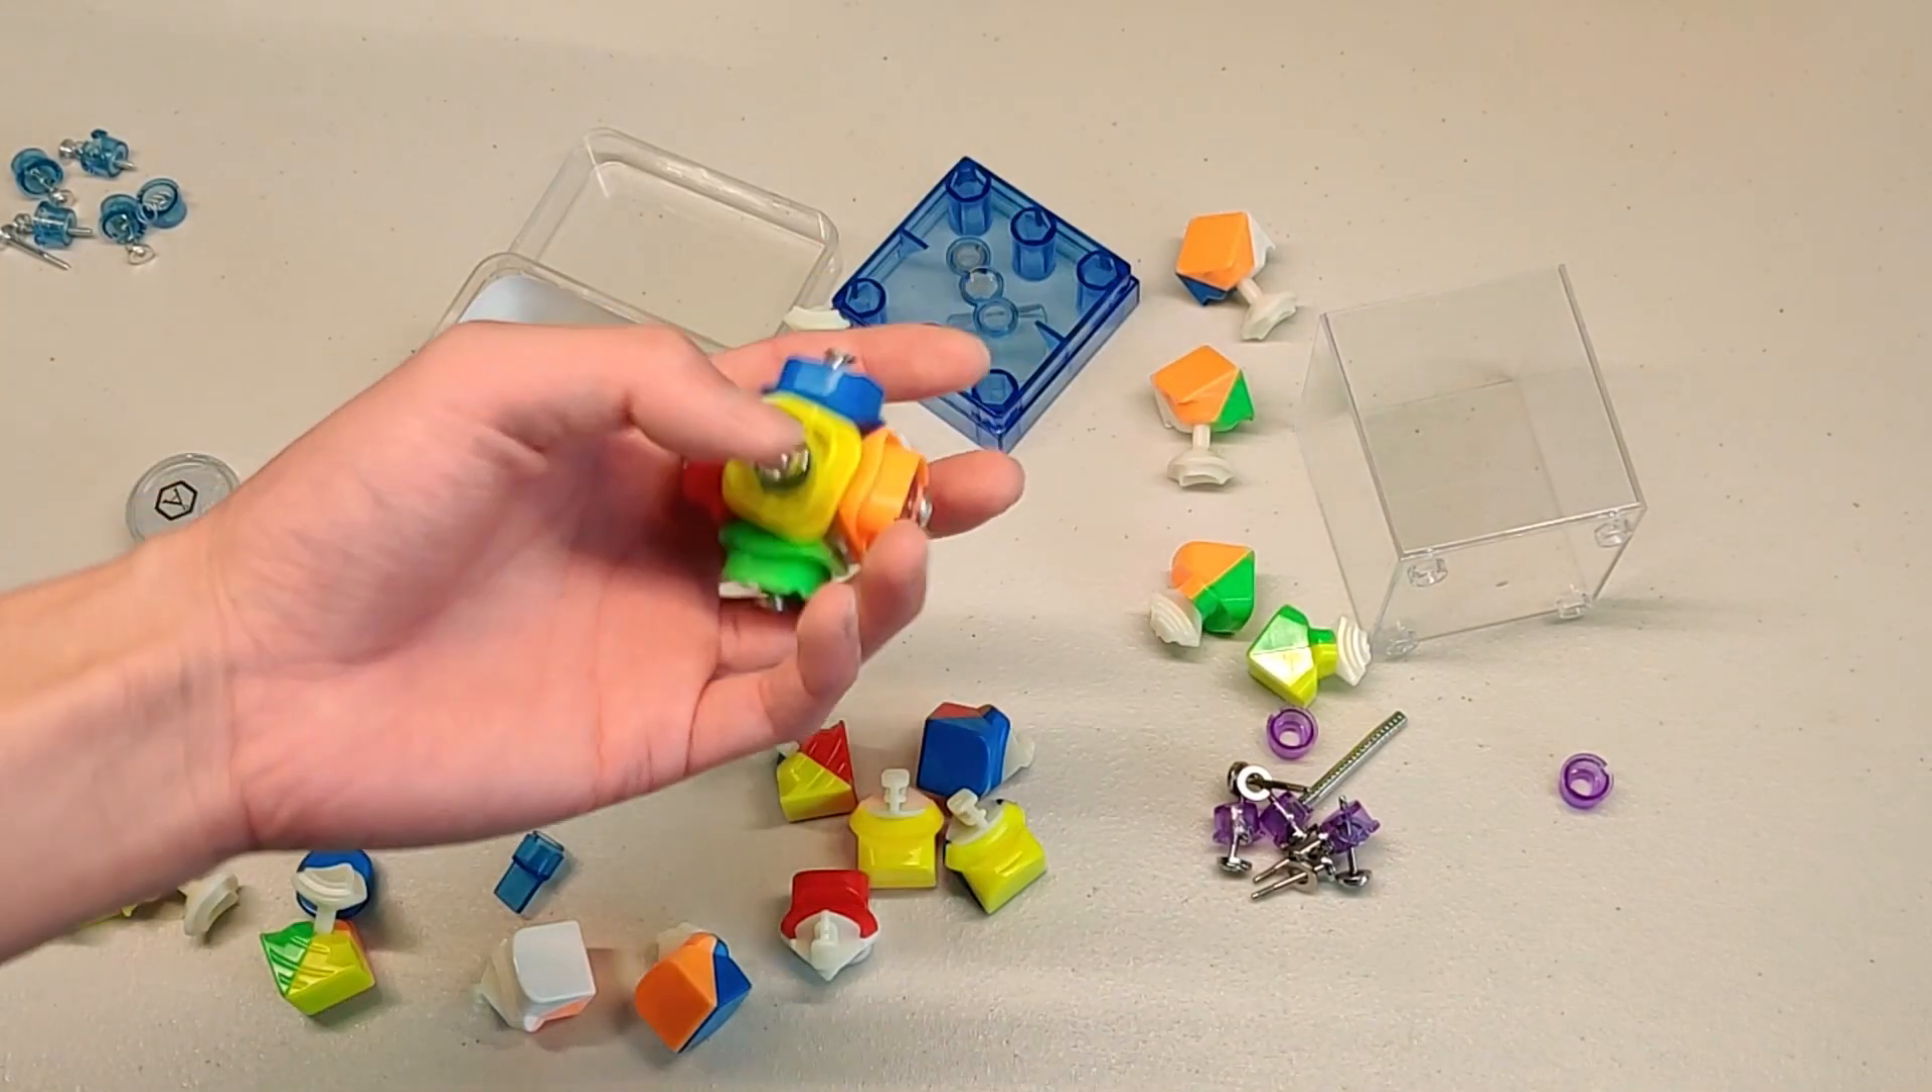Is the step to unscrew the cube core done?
No.